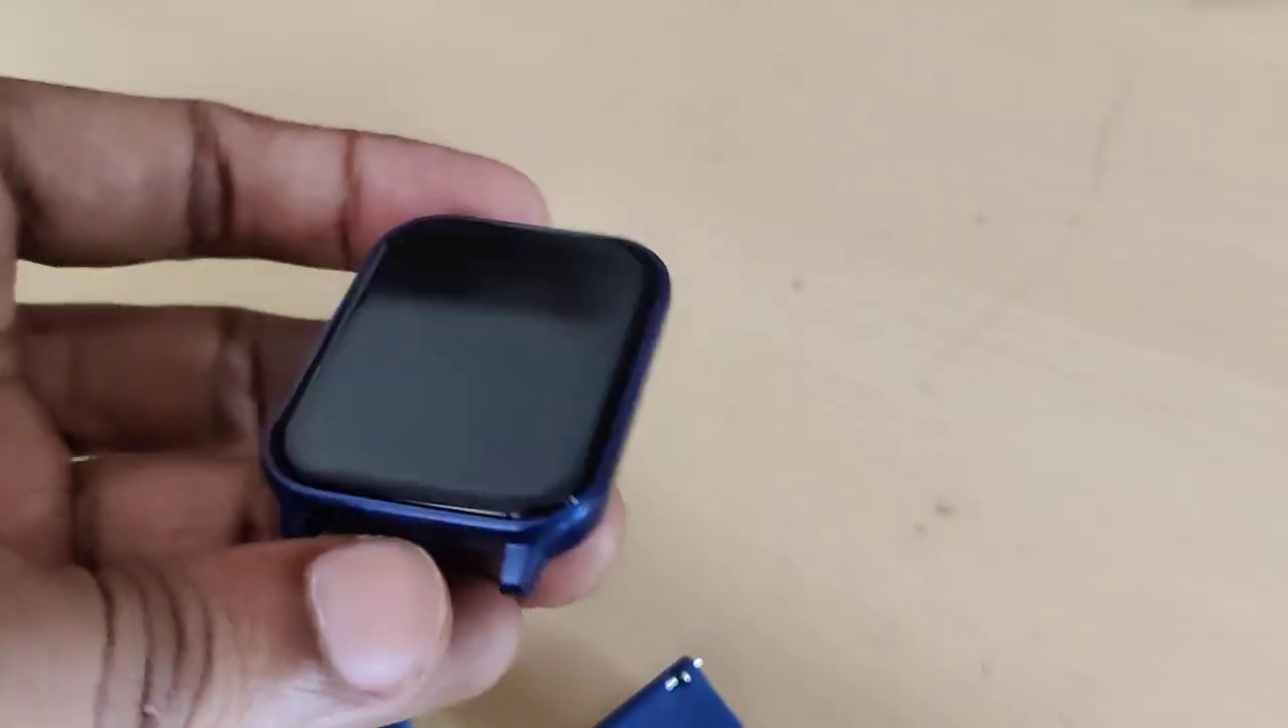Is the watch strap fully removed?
Yes.